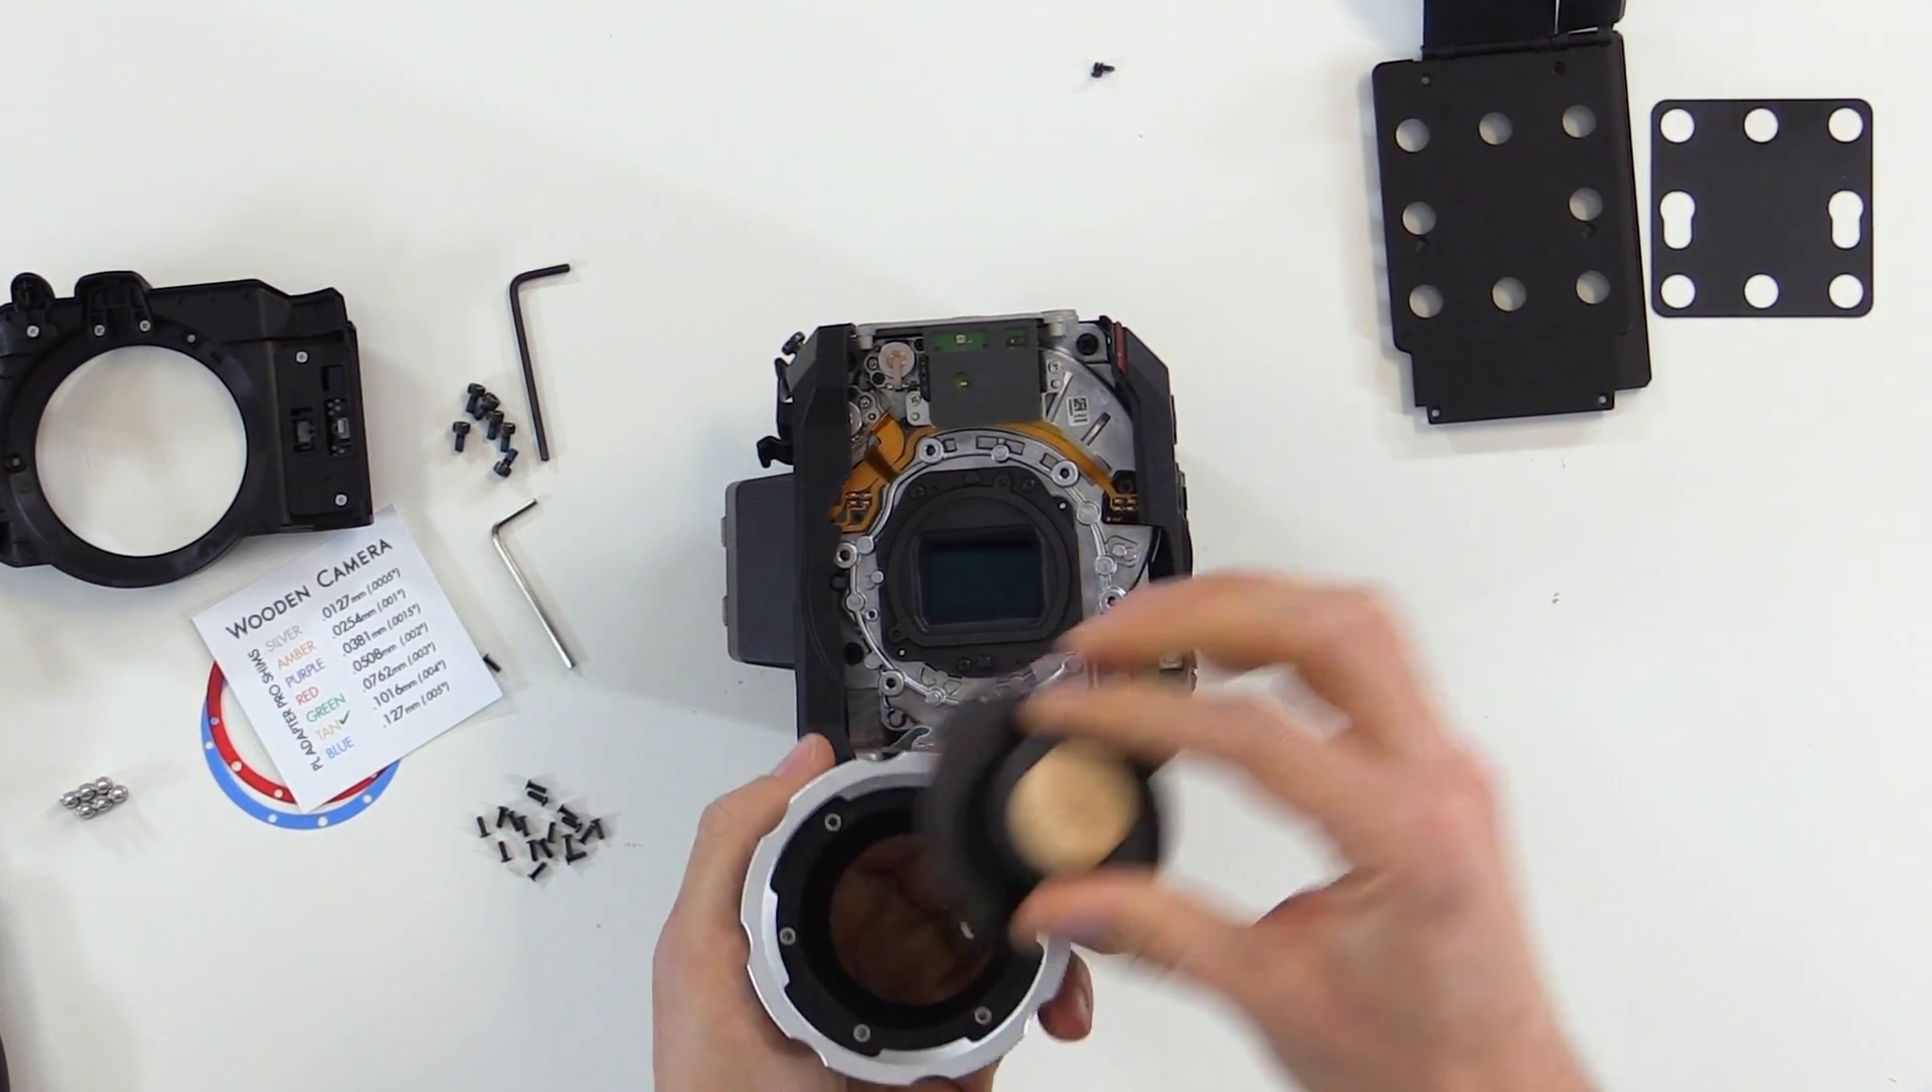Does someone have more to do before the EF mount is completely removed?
No.